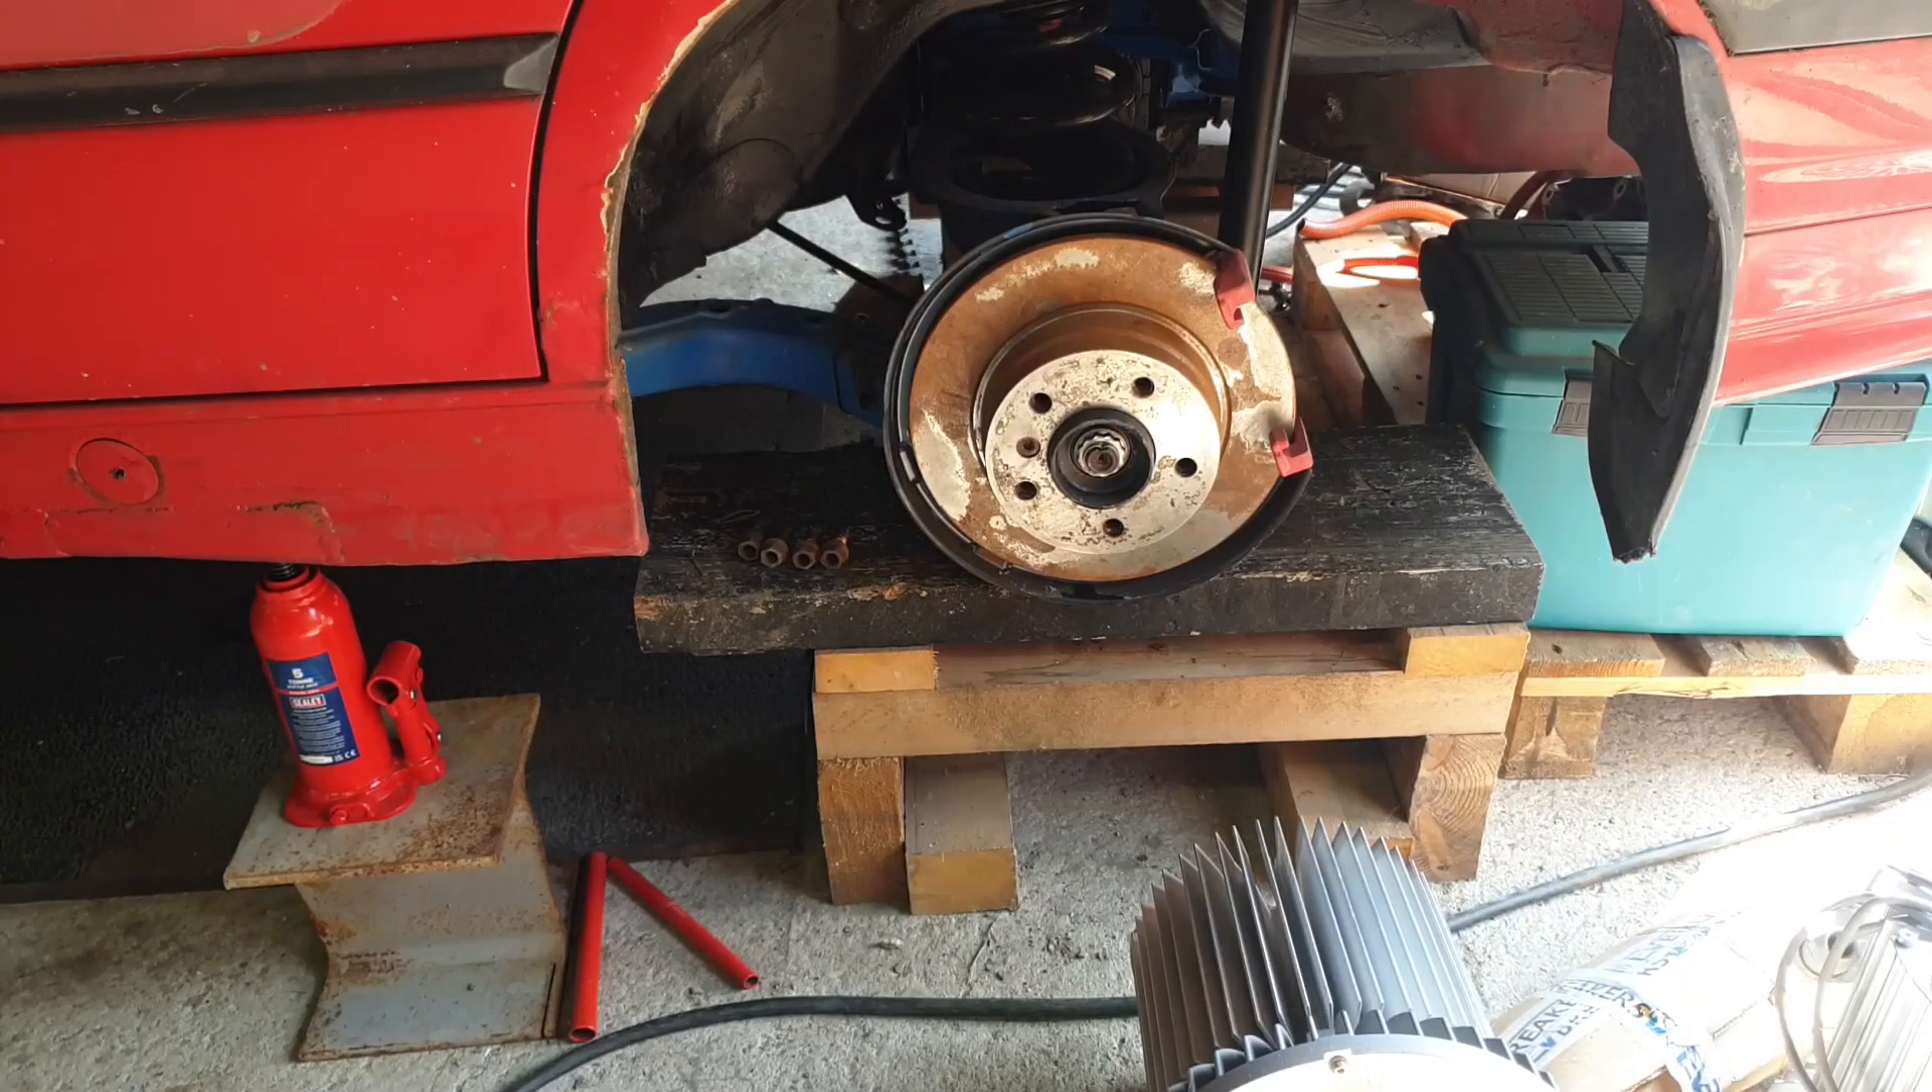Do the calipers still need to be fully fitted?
Yes.